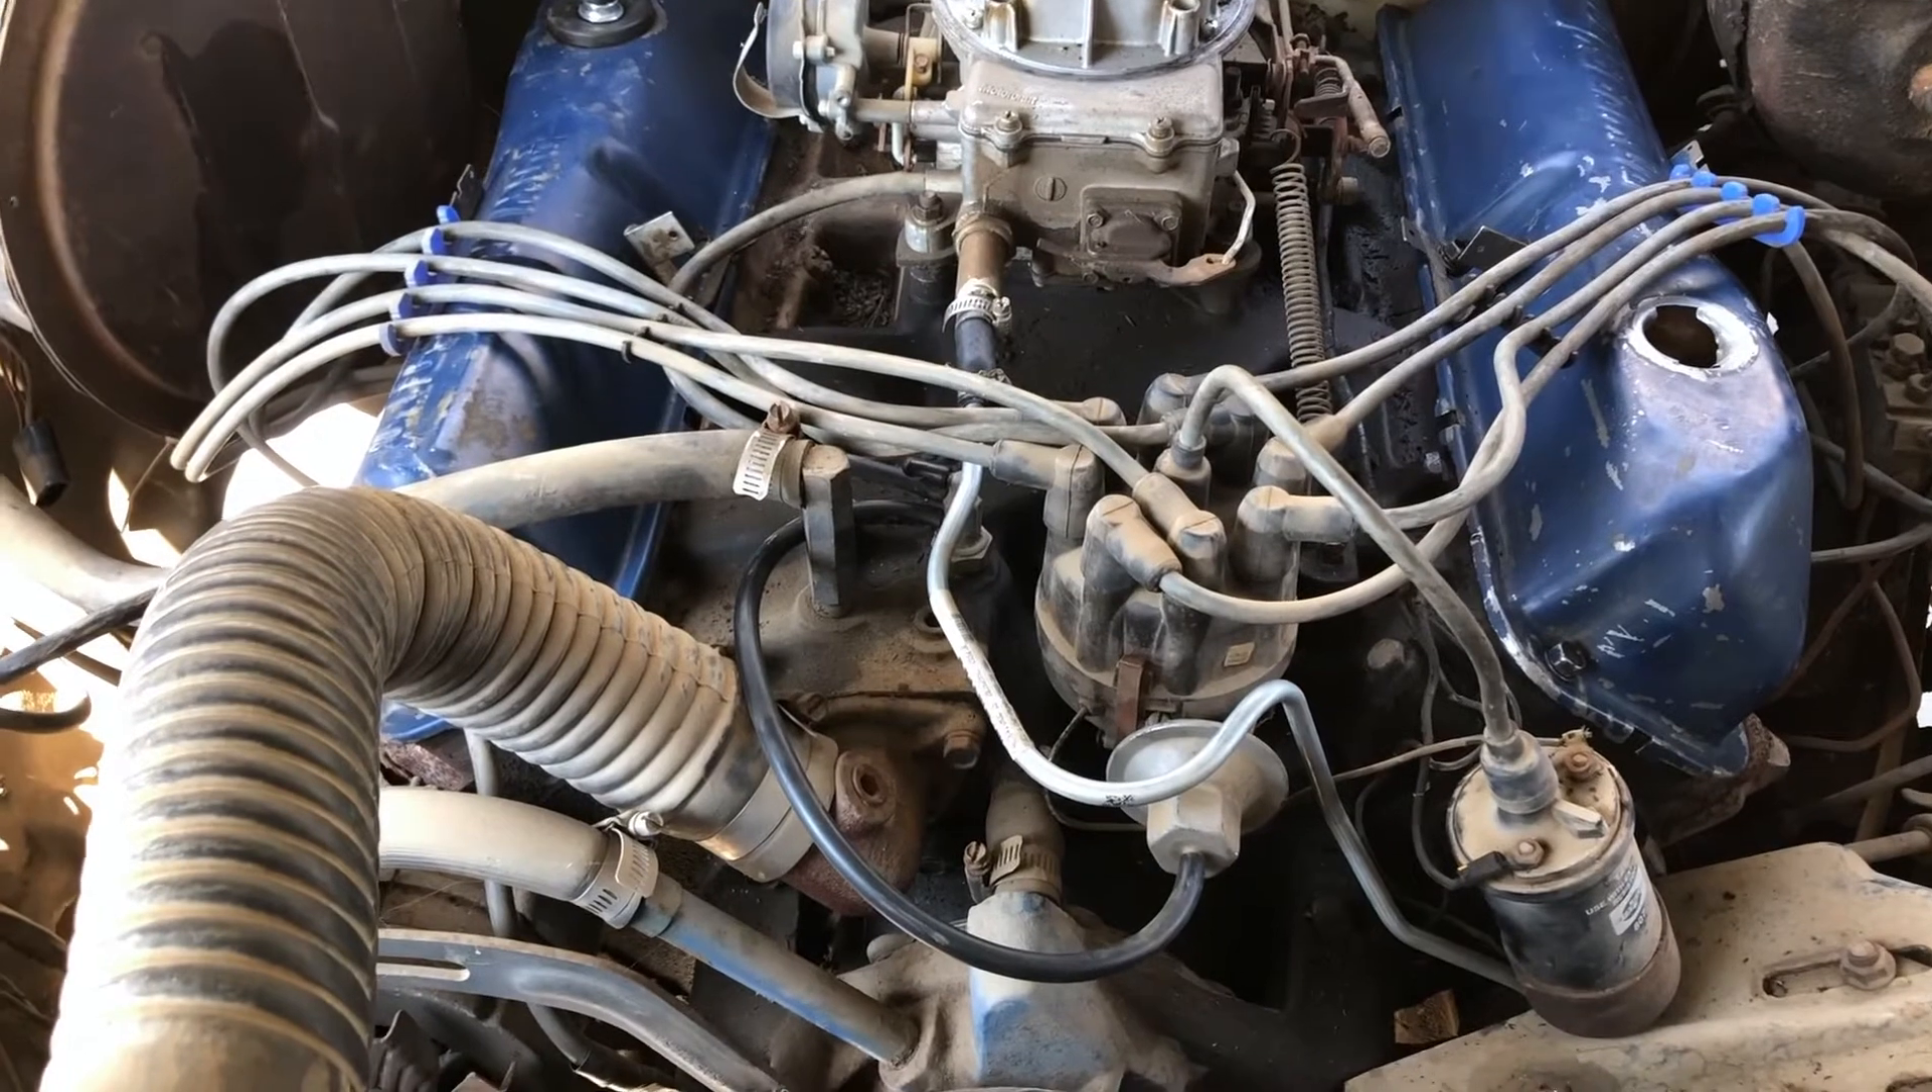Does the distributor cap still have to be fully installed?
No.